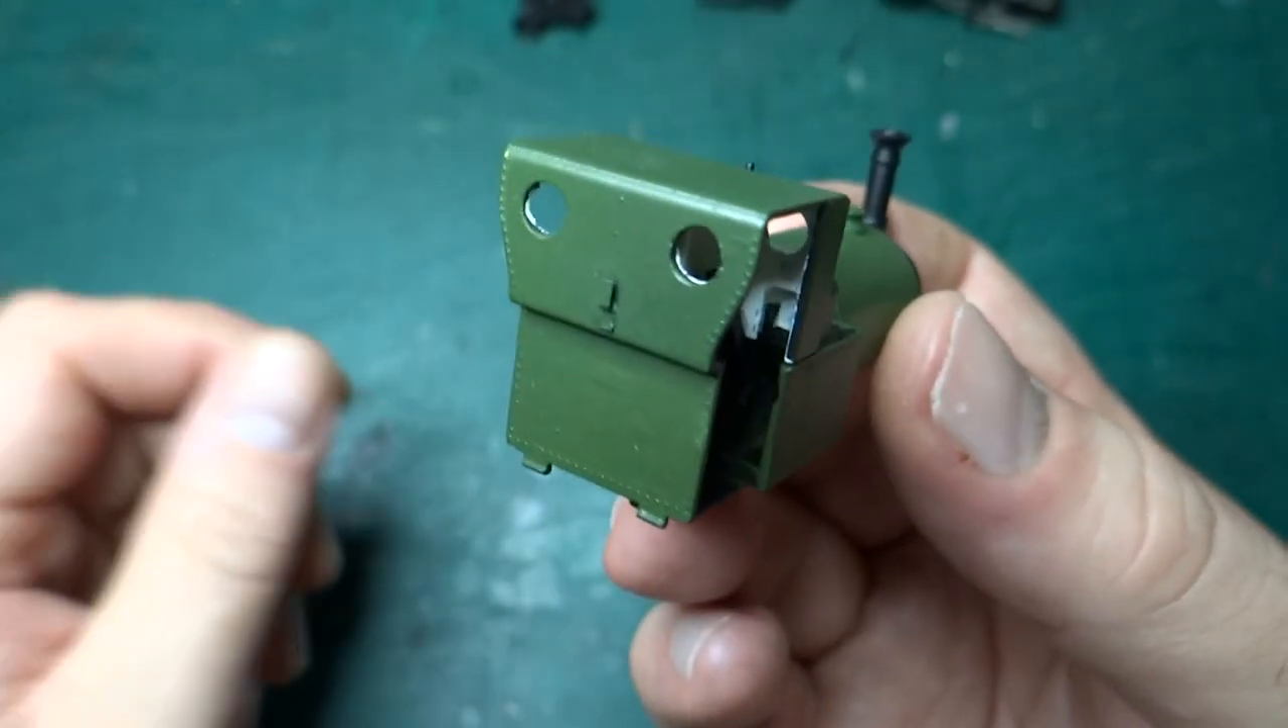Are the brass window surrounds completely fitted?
No.